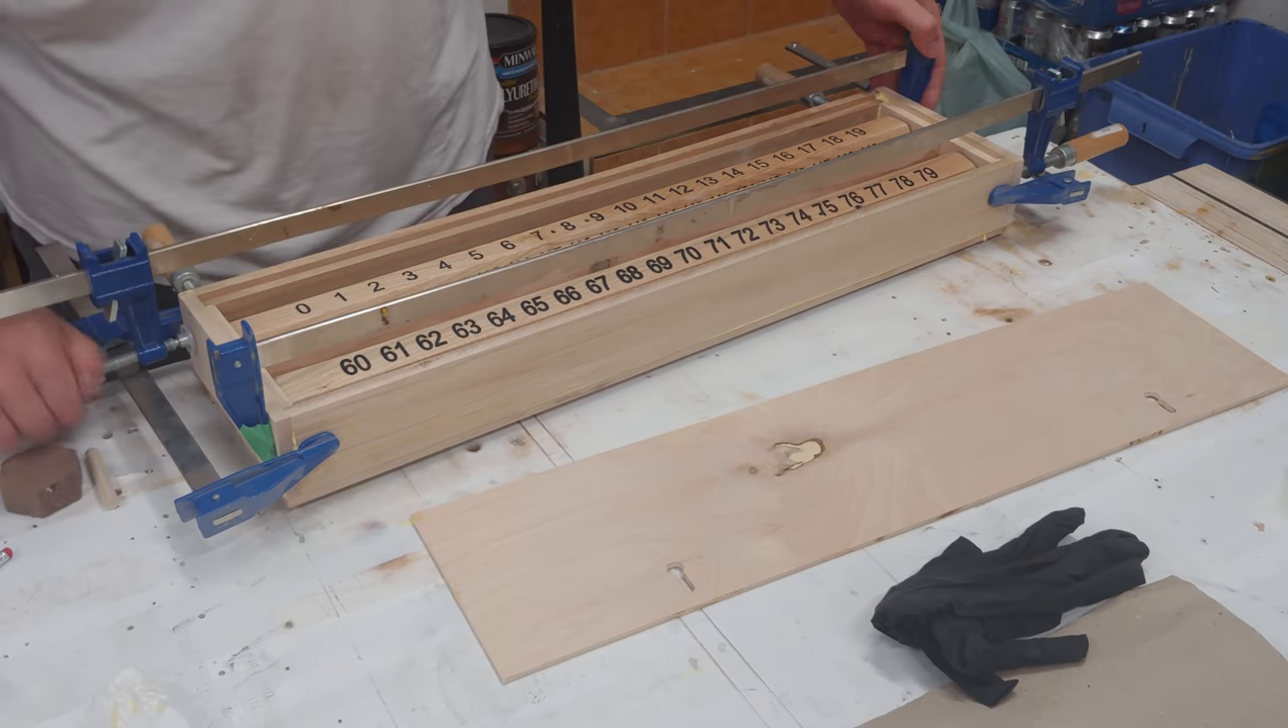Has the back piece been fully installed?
No.